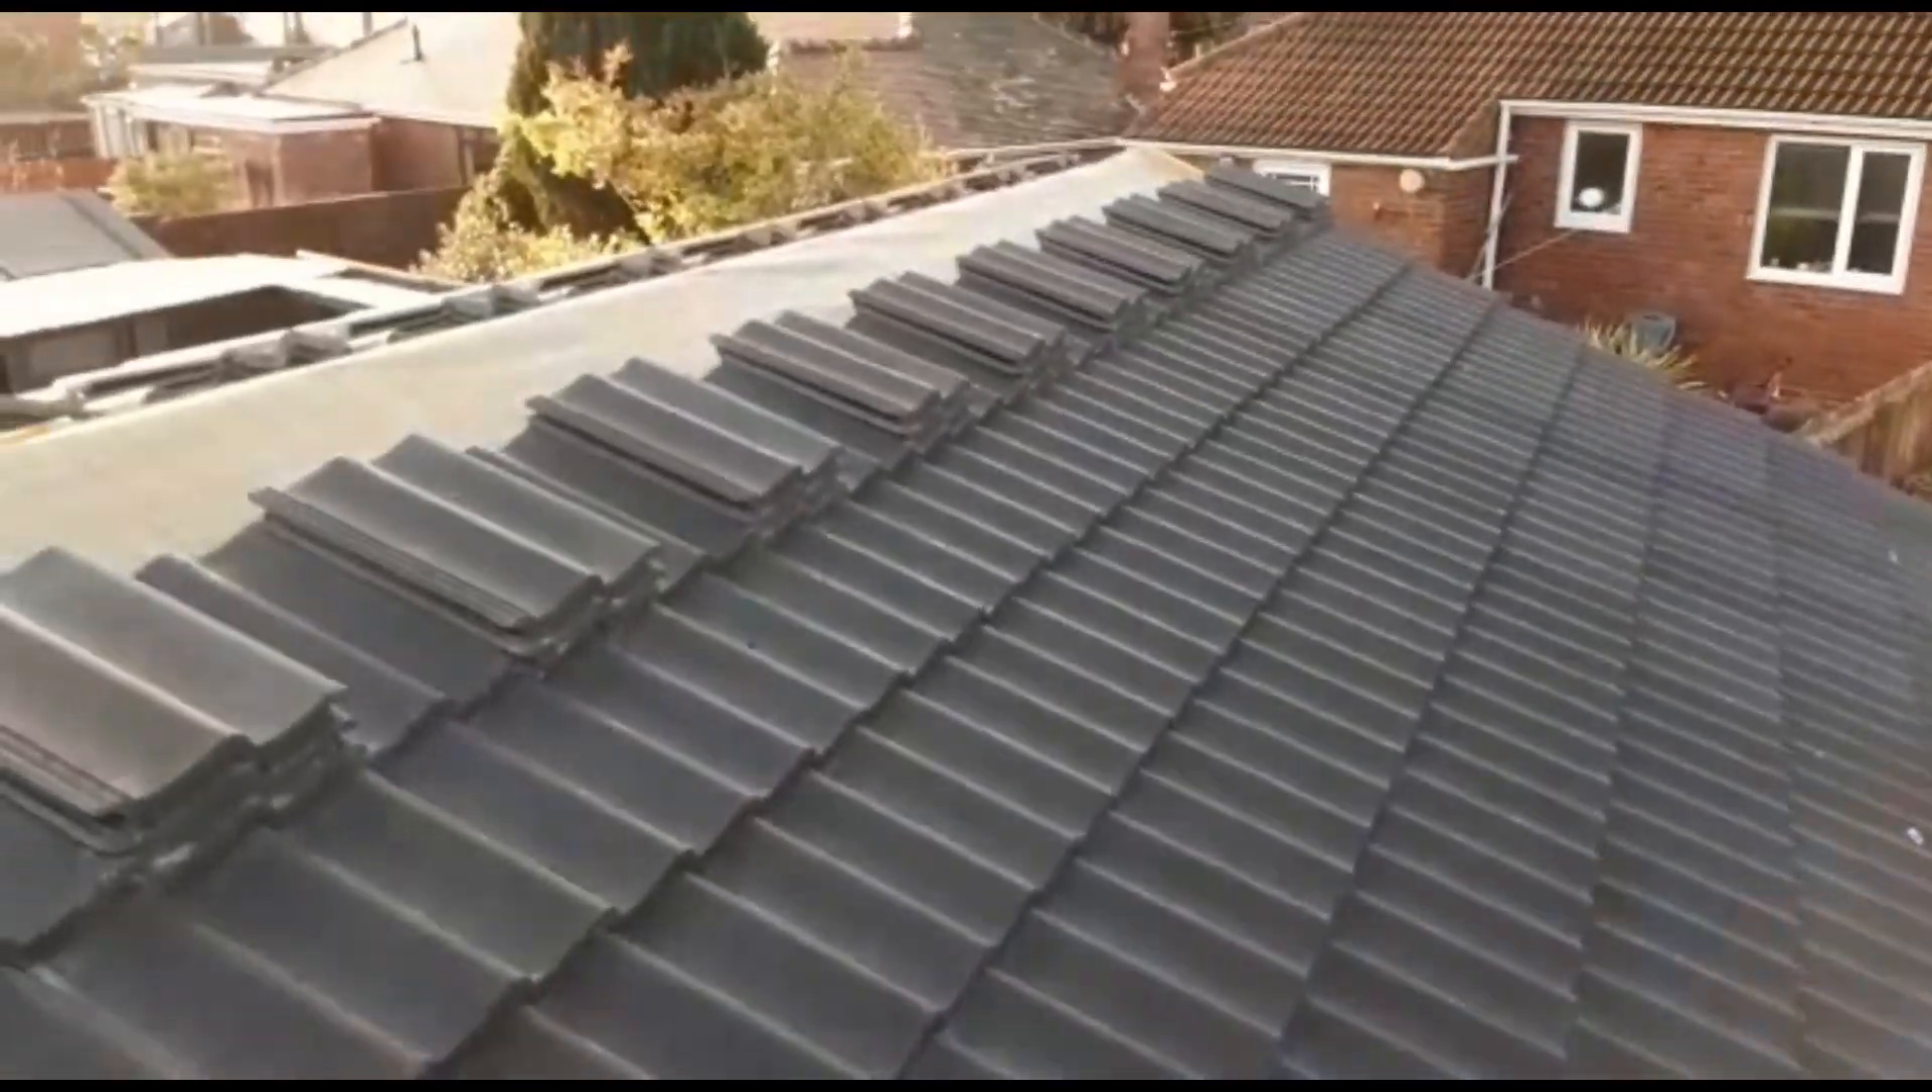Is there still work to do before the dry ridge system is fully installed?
Yes.